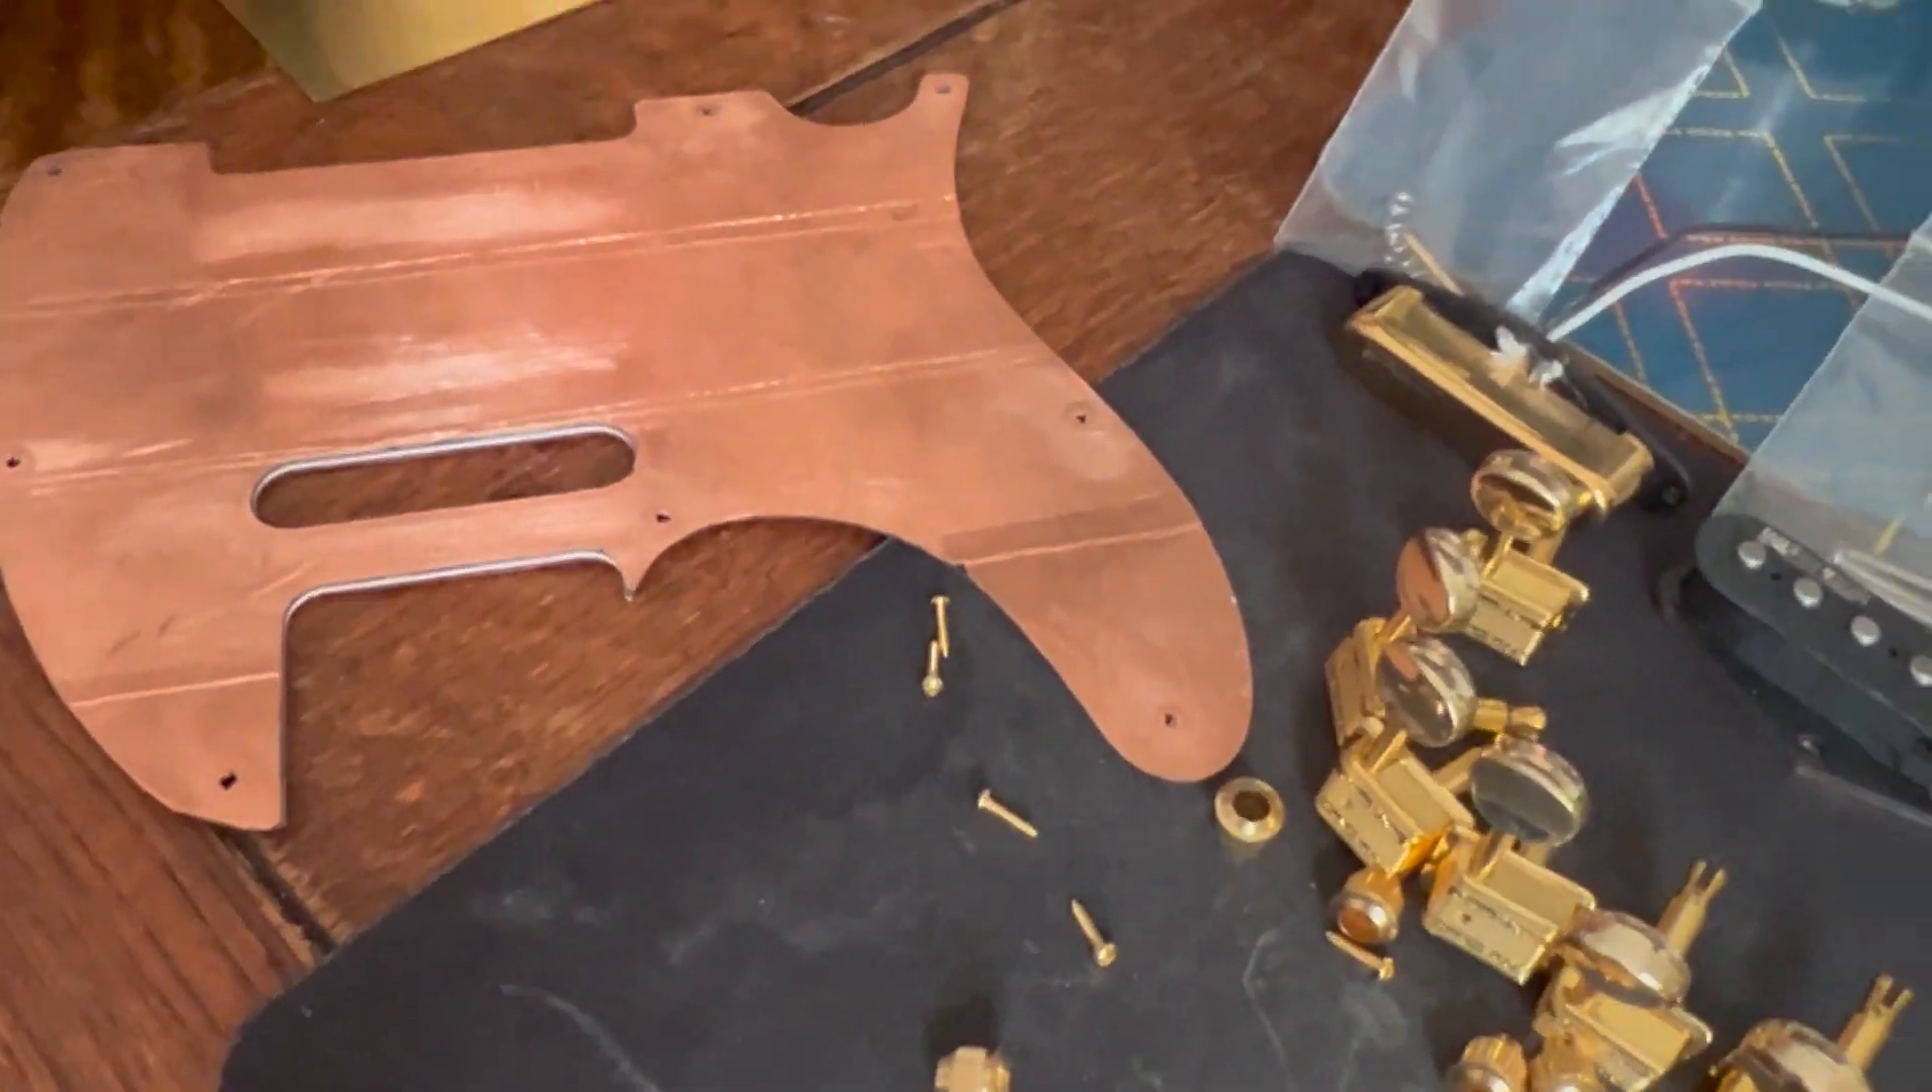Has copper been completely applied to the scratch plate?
Yes.